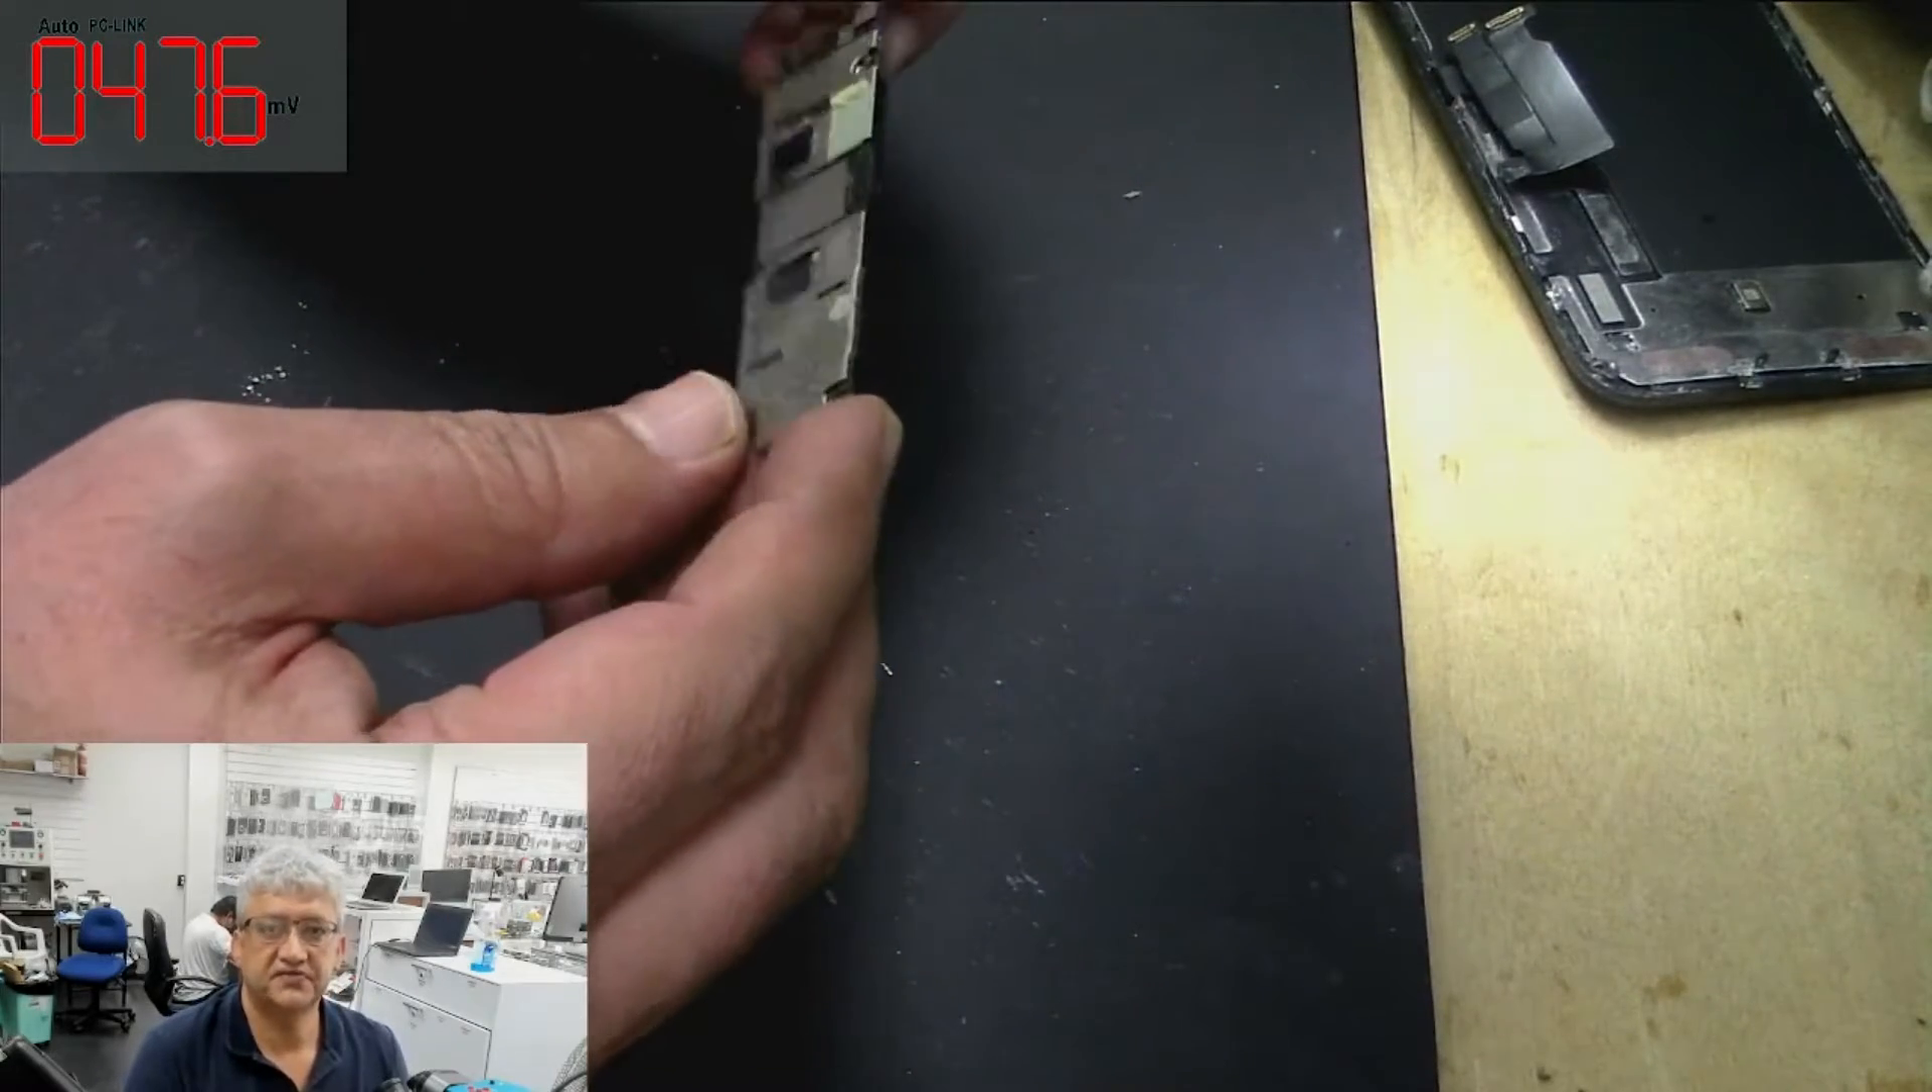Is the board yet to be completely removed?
No.